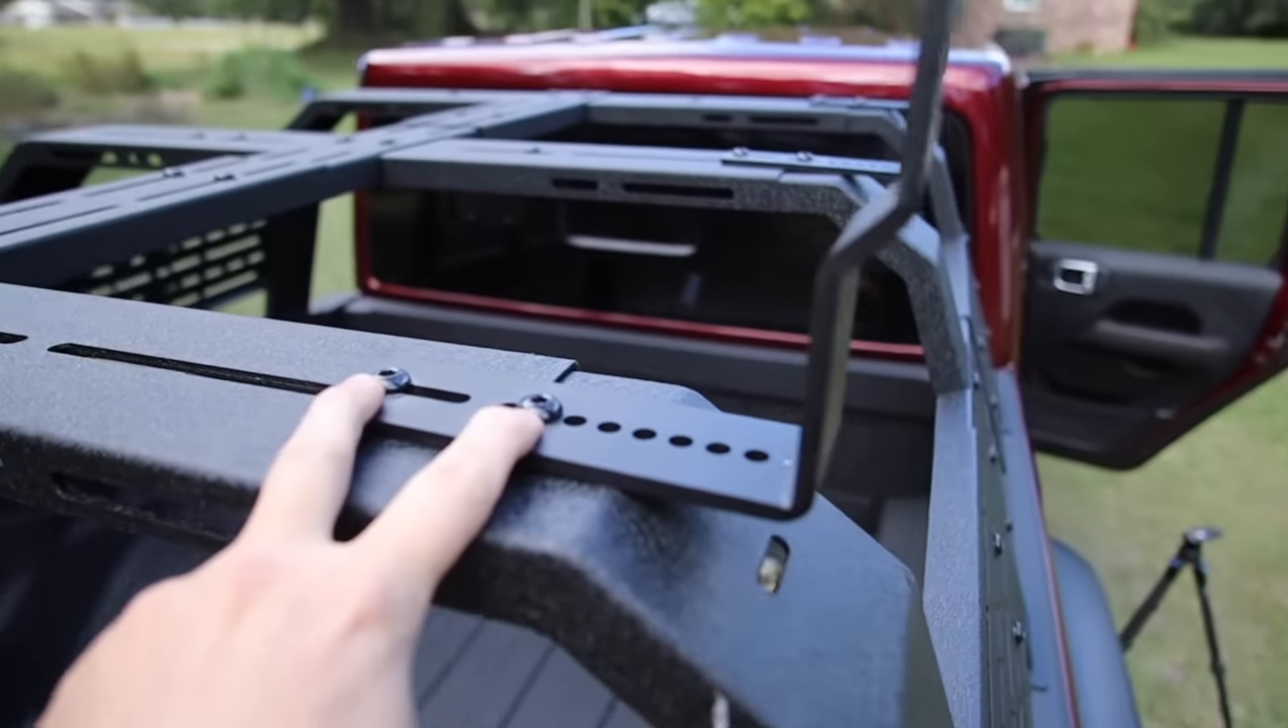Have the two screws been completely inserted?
Yes.